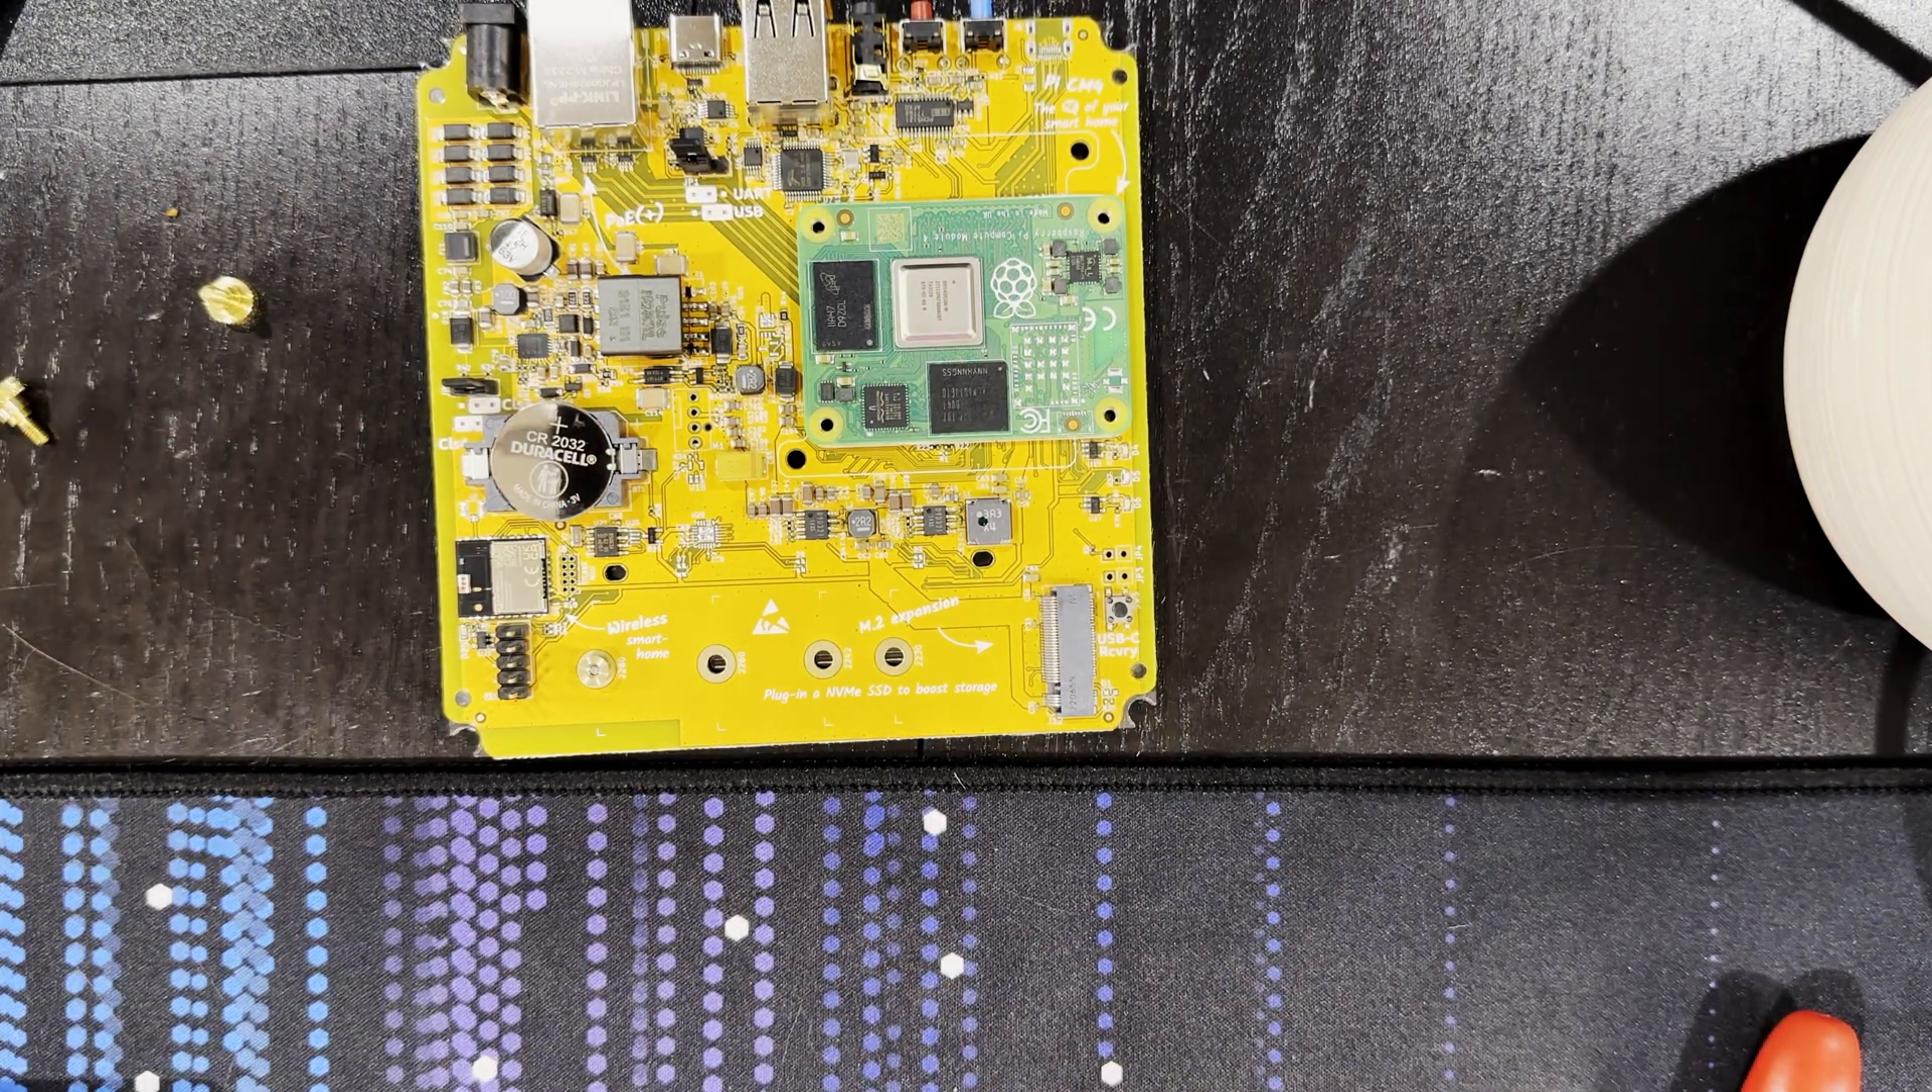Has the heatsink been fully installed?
No.